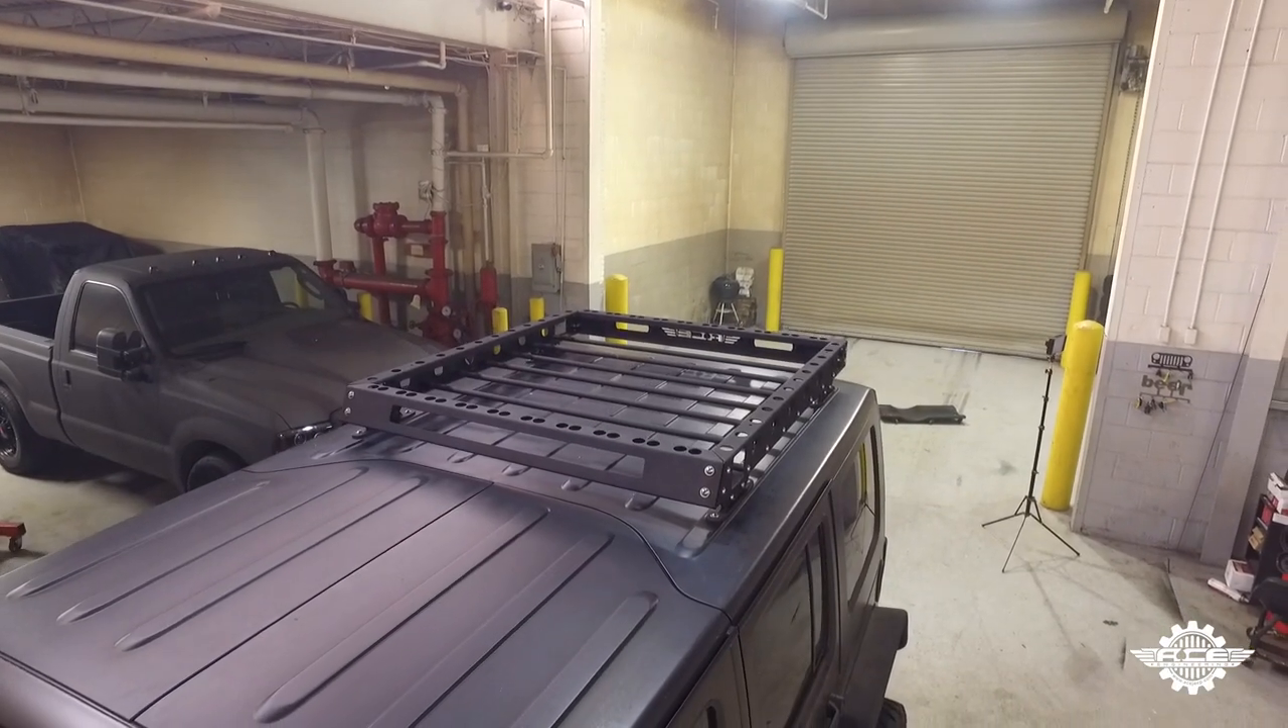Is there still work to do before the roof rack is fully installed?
No.